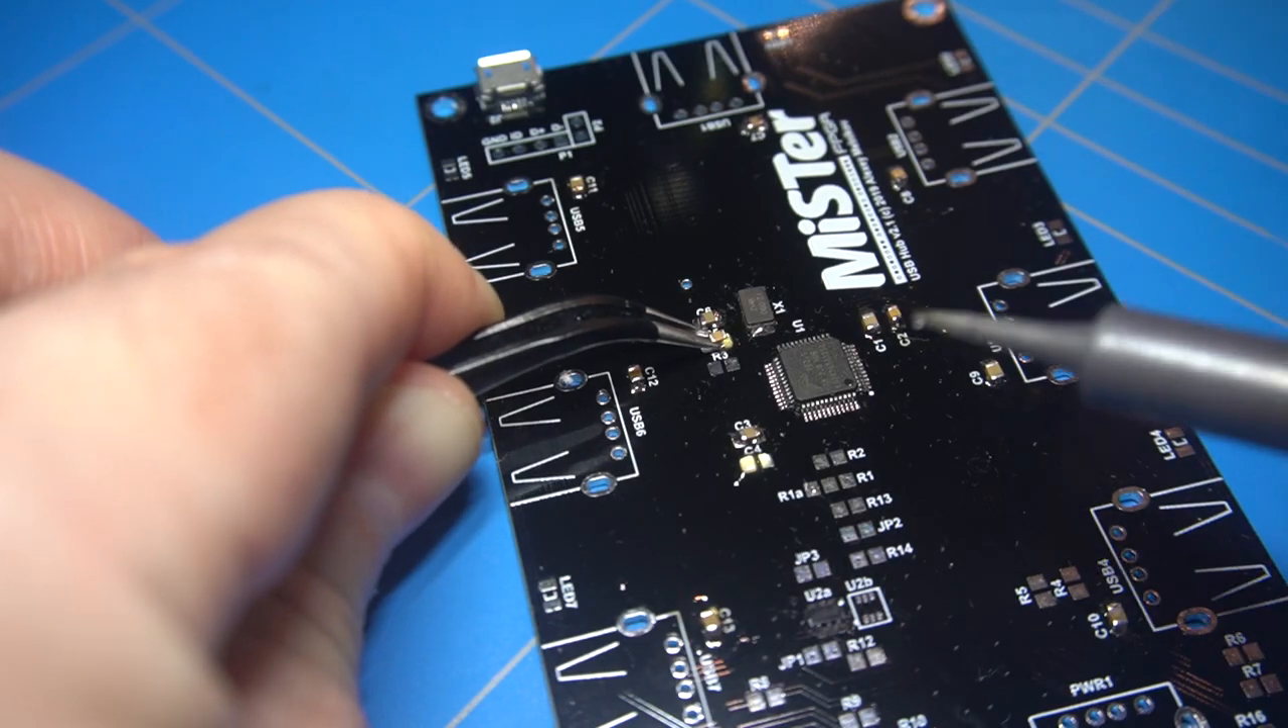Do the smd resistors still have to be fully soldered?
Yes.